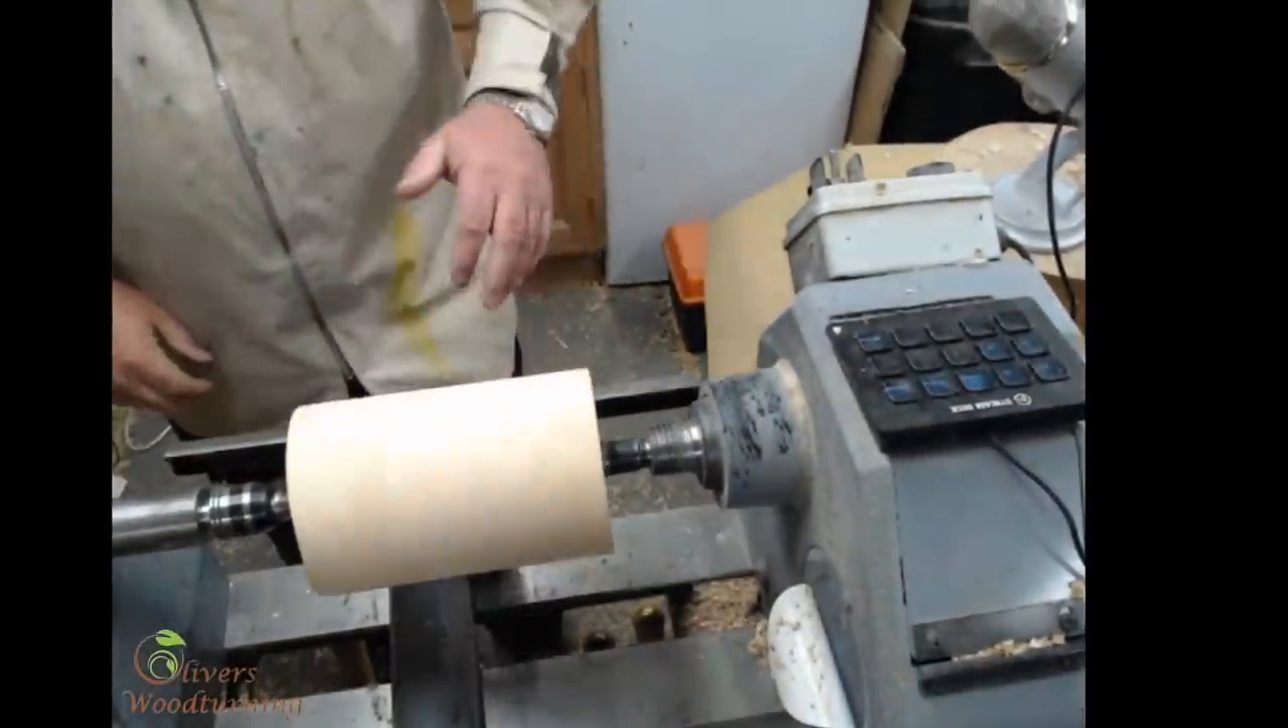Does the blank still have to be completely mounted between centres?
No.